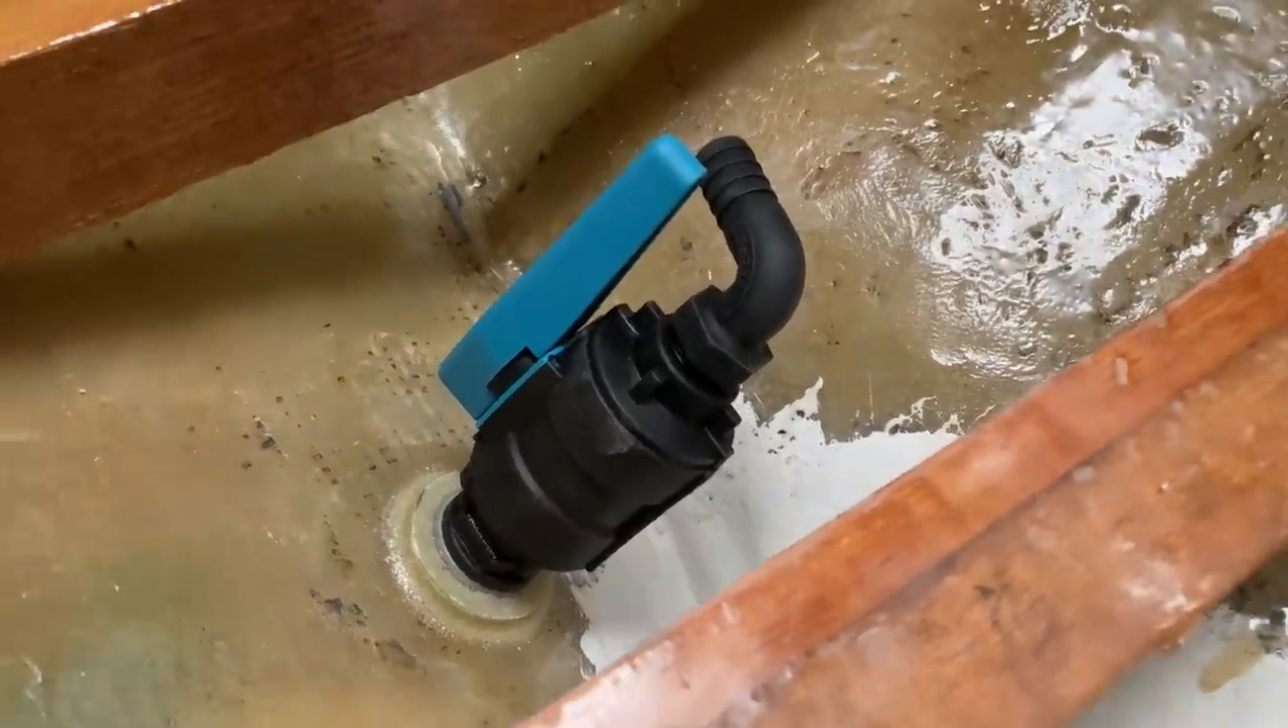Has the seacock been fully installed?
Yes.